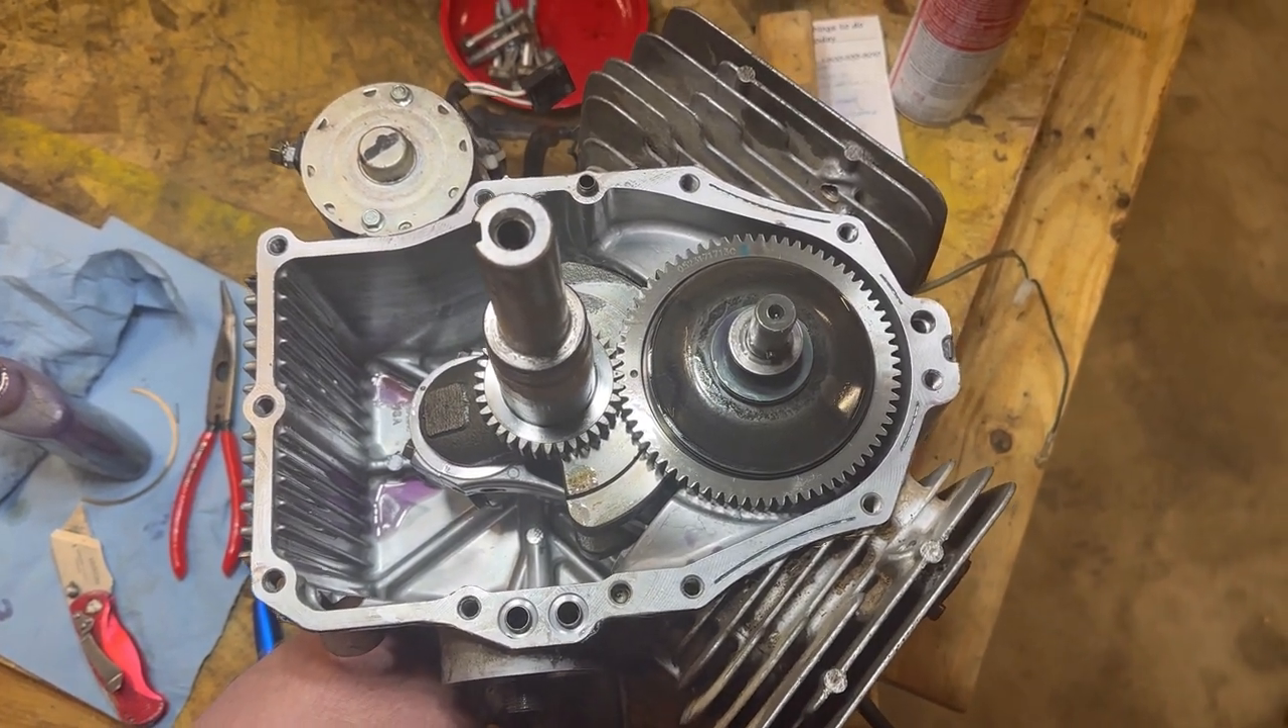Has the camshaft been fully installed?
Yes.